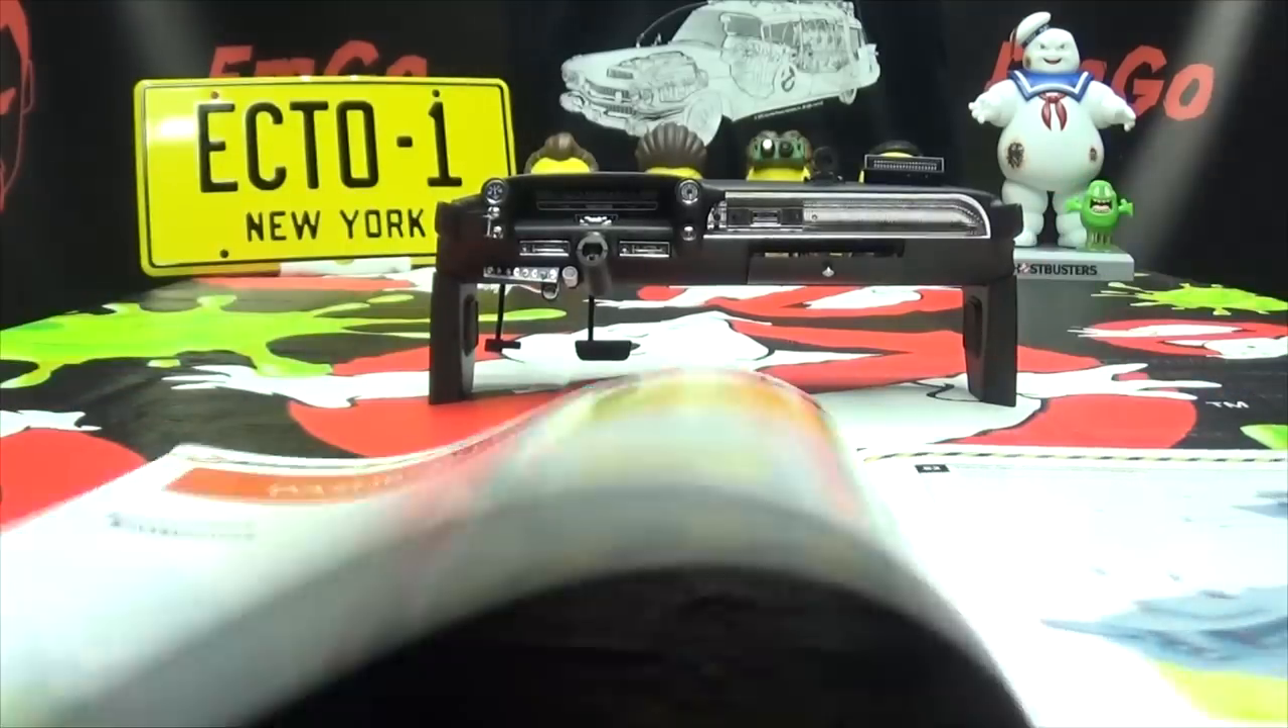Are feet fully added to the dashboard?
Yes.